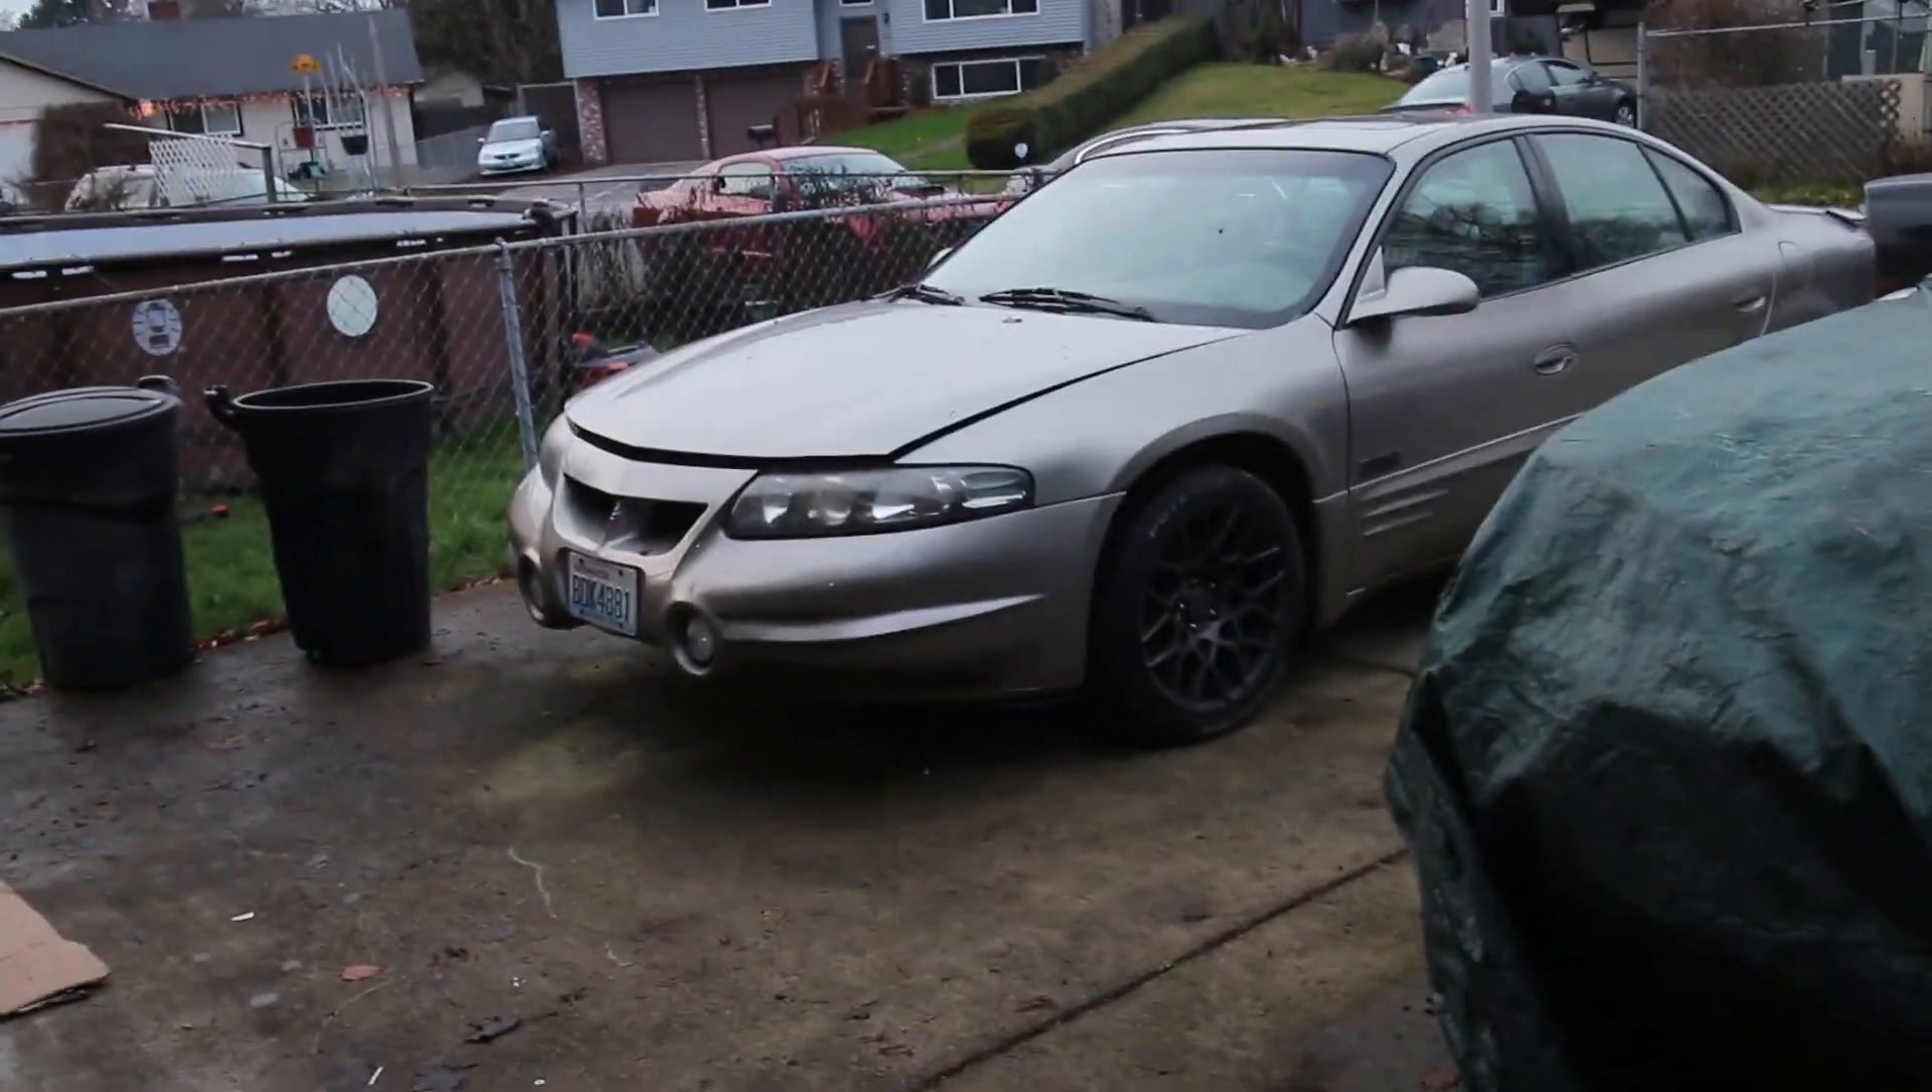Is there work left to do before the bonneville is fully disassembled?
Yes.